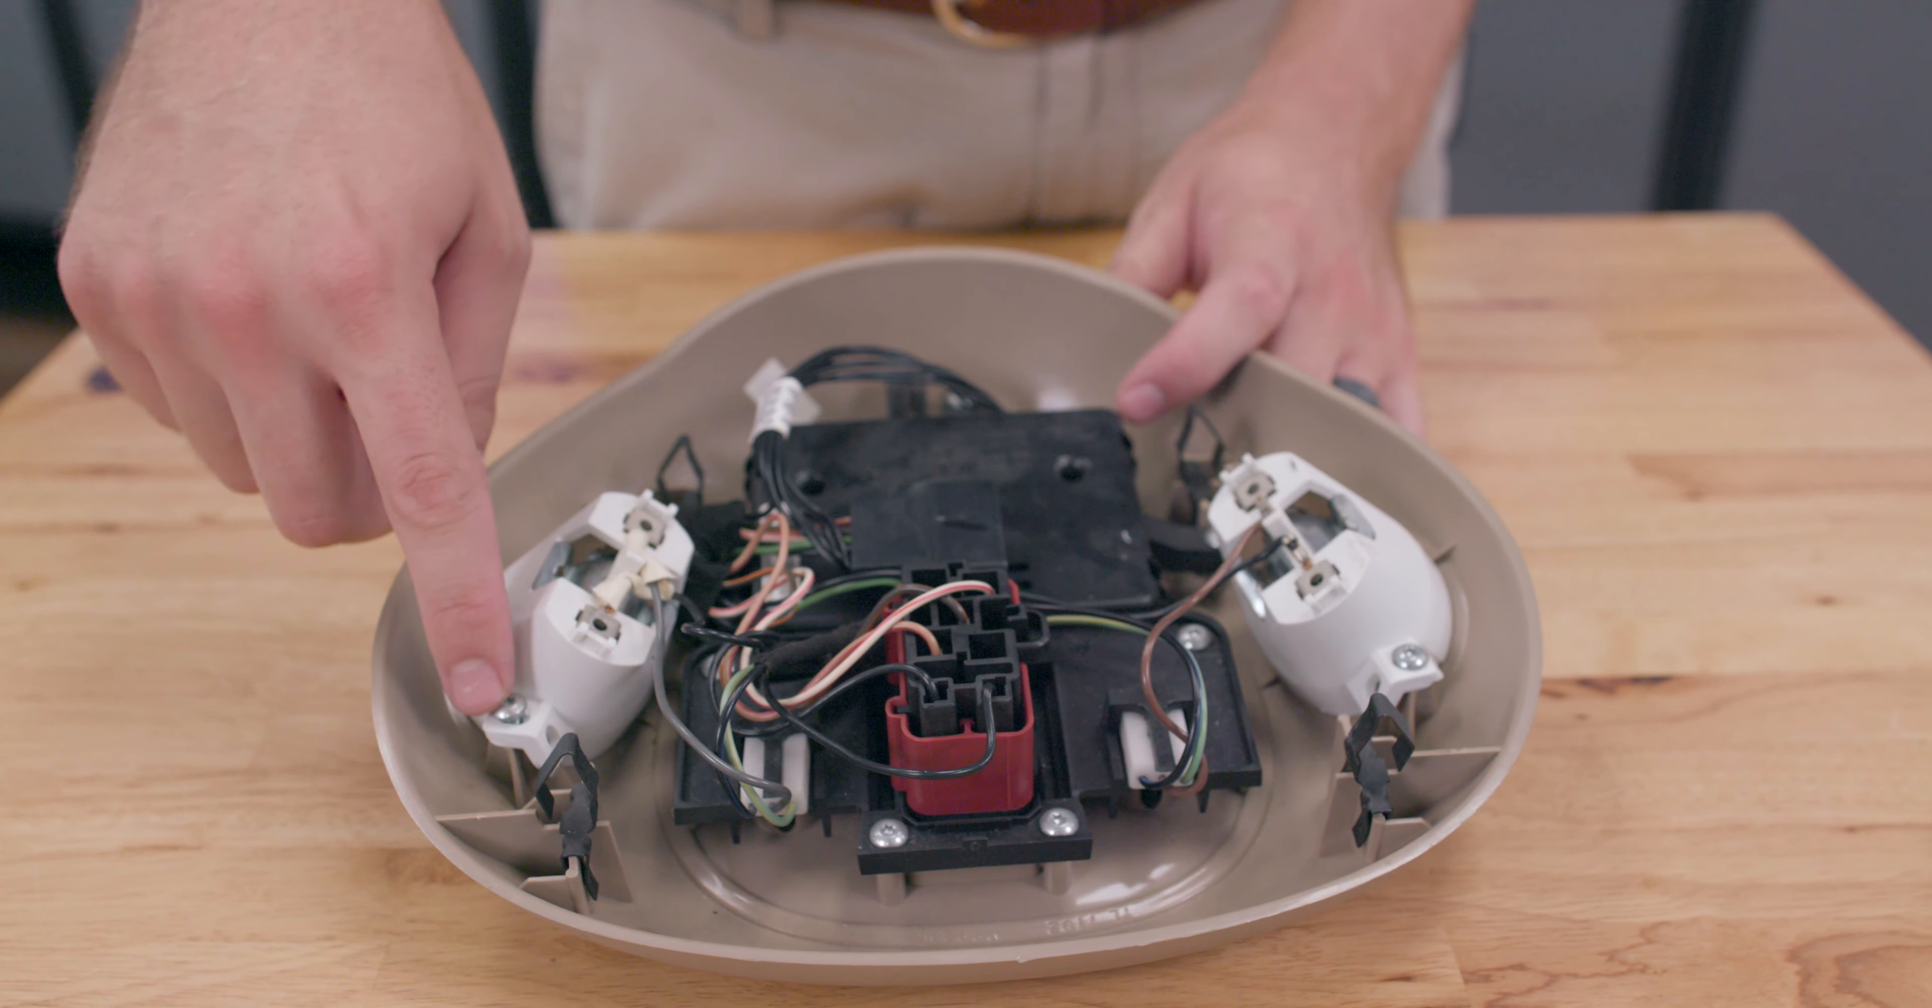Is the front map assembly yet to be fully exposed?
No.